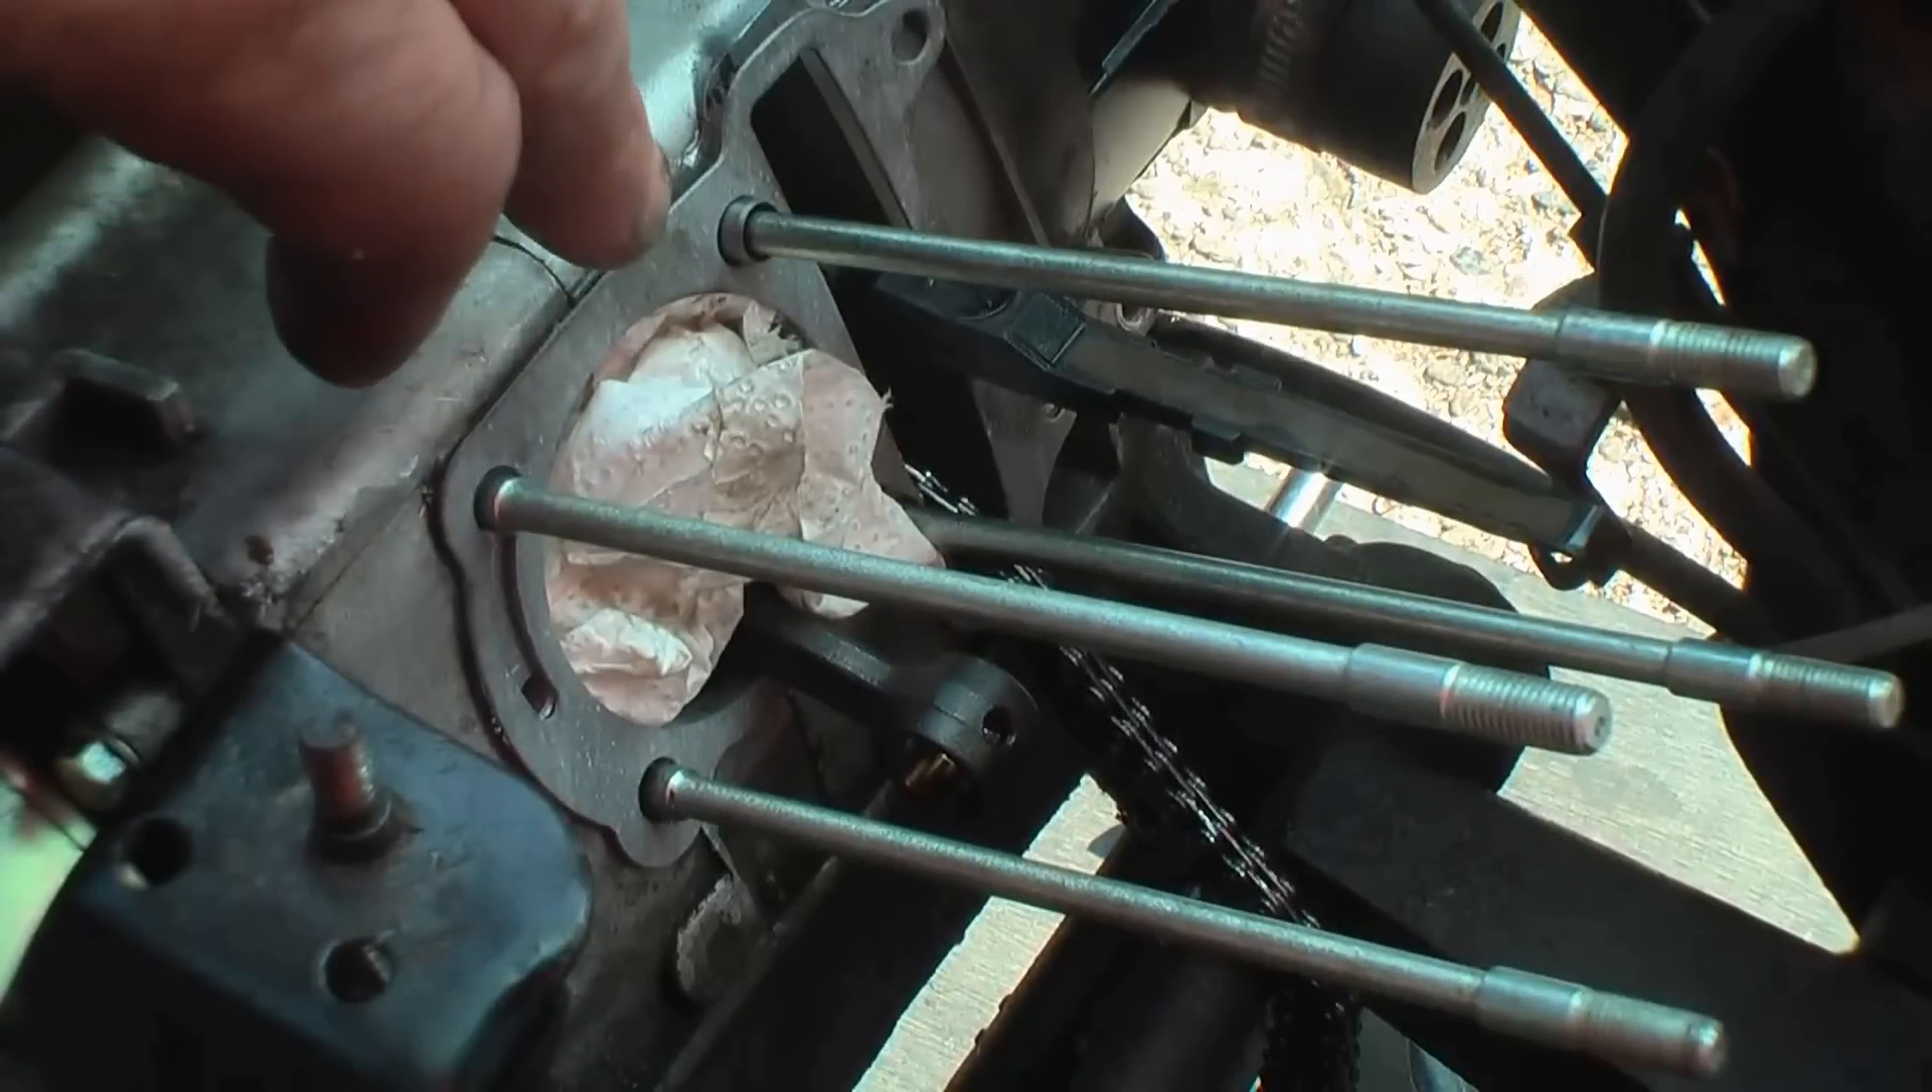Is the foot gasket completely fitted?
Yes.